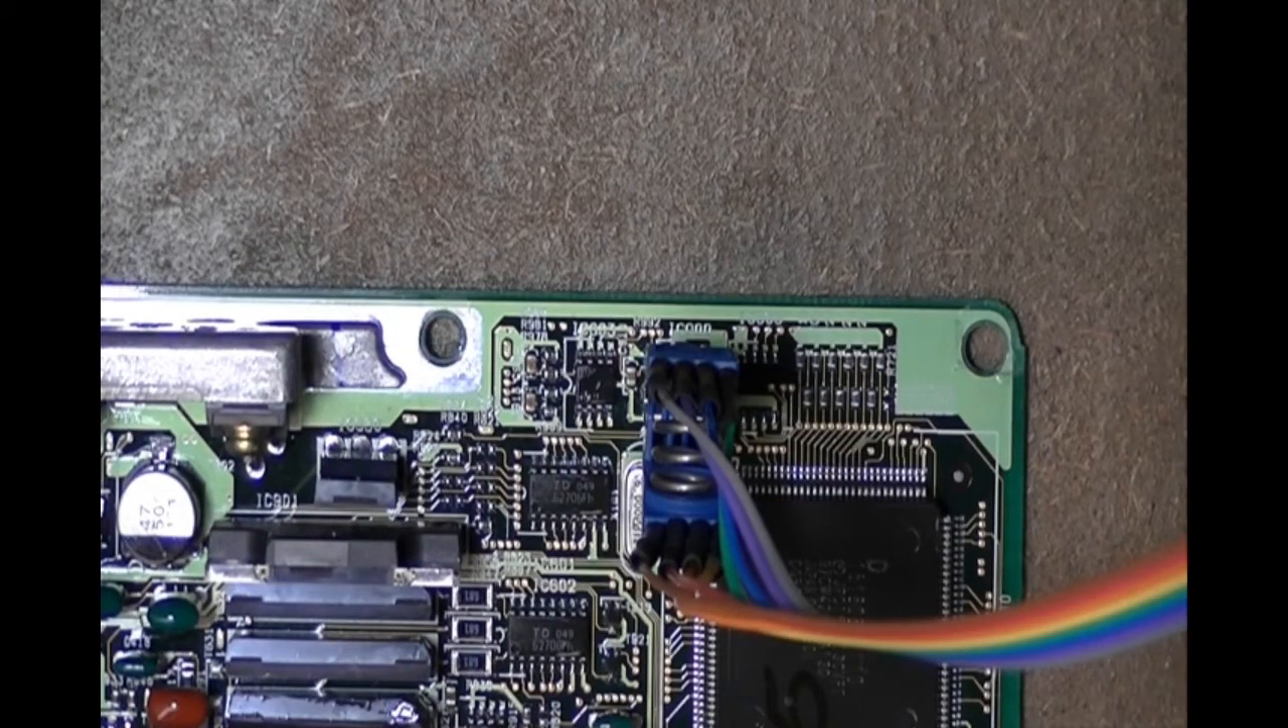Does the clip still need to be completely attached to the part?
No.